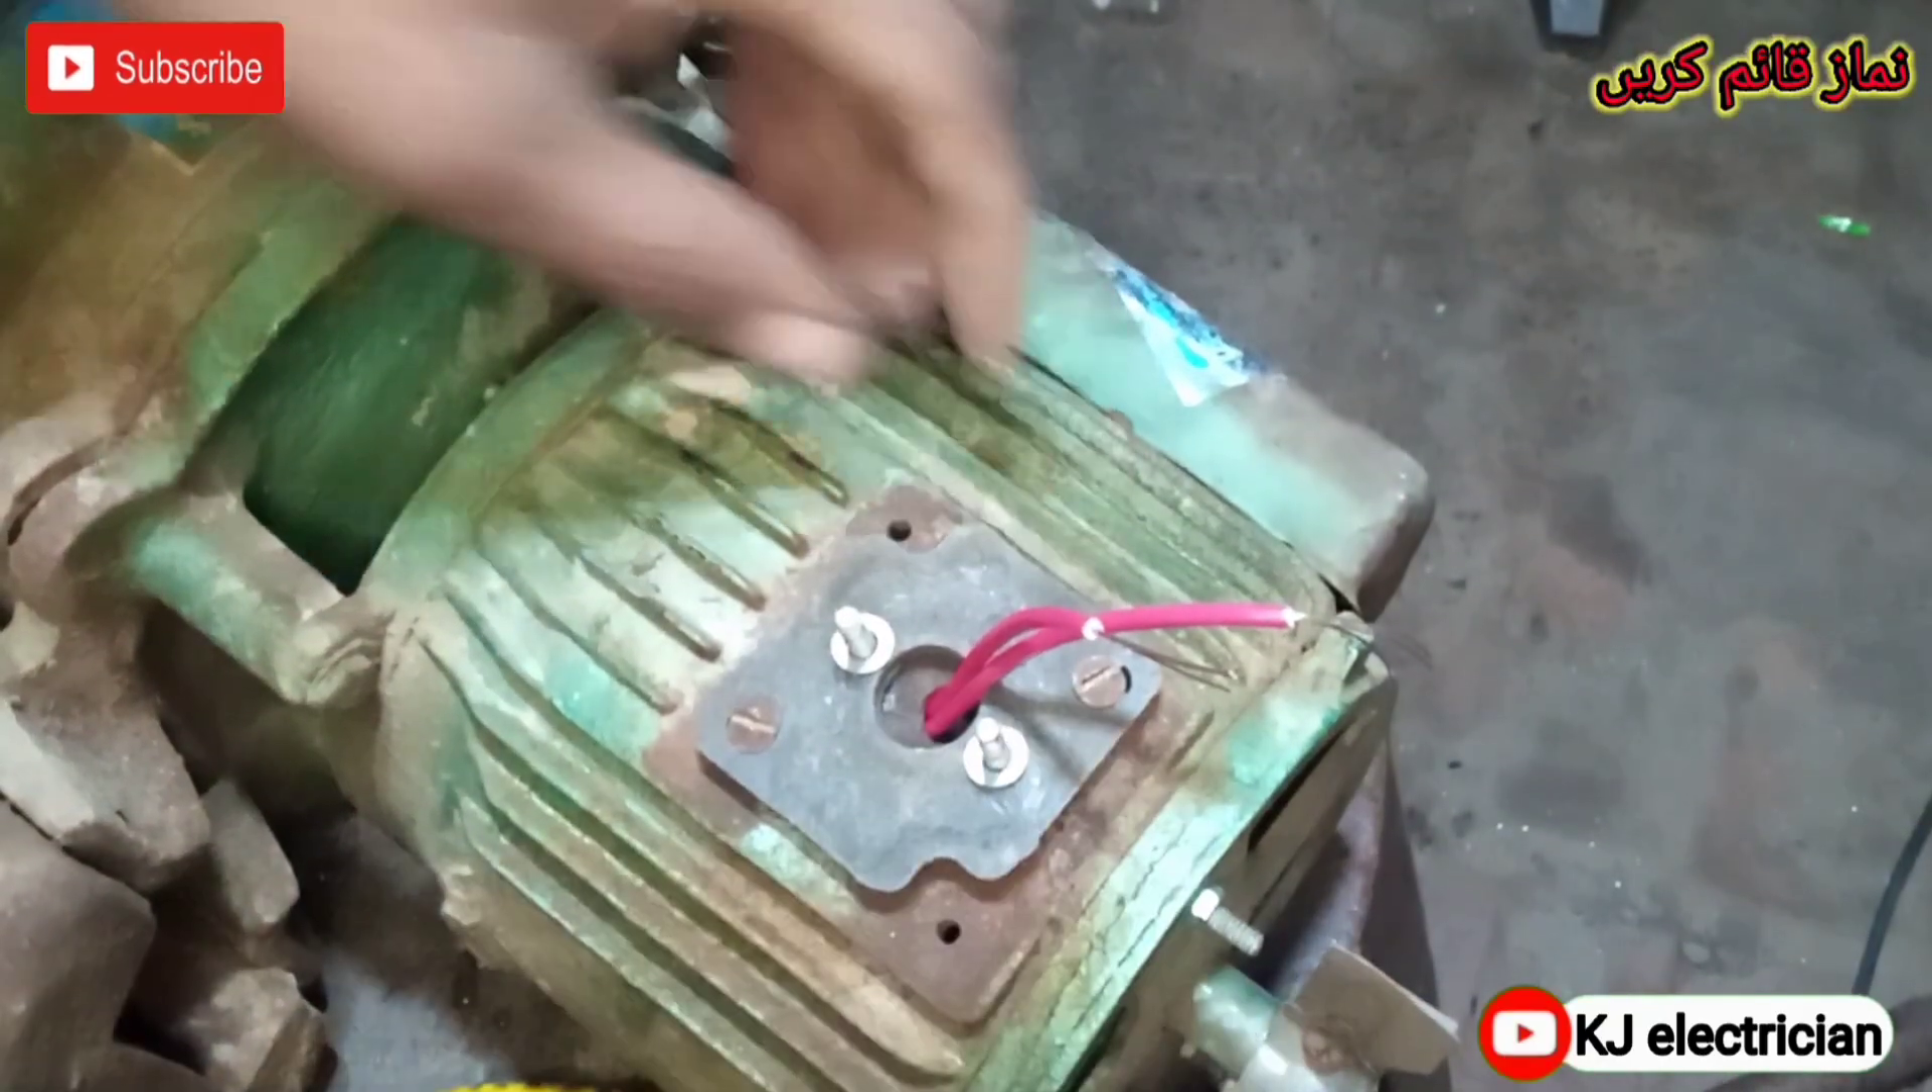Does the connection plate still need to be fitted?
No.